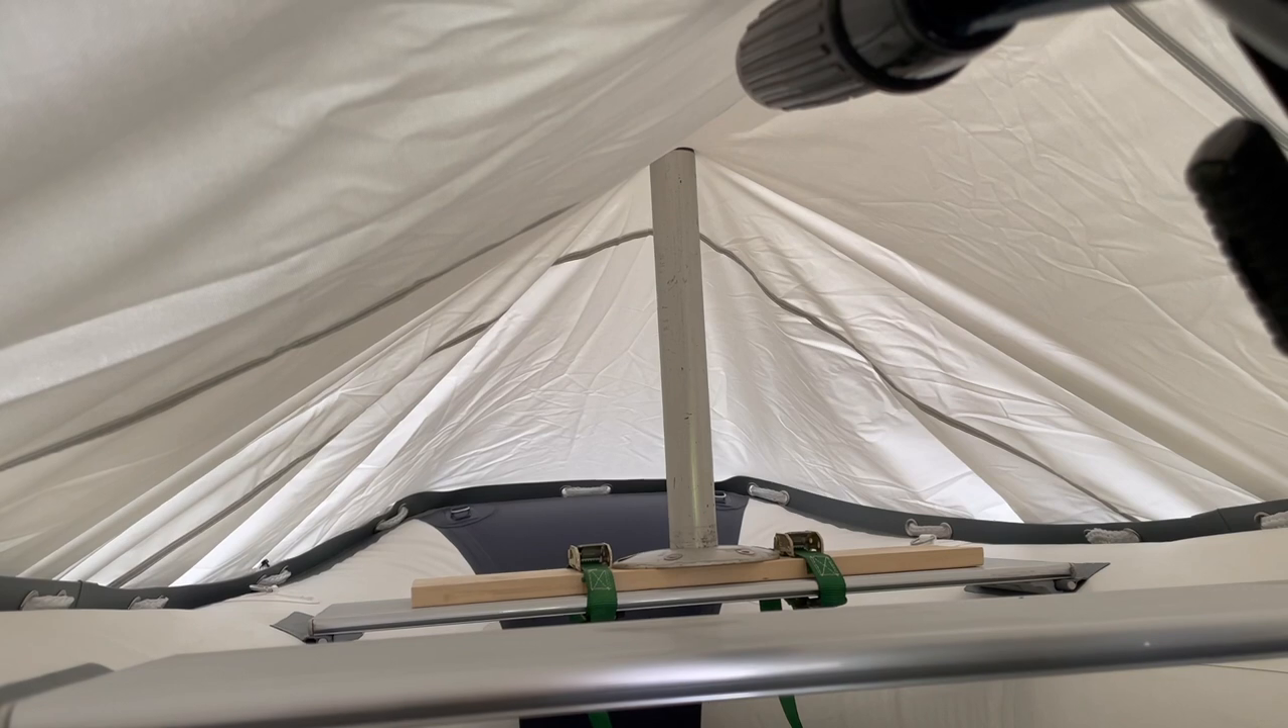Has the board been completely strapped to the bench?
Yes.